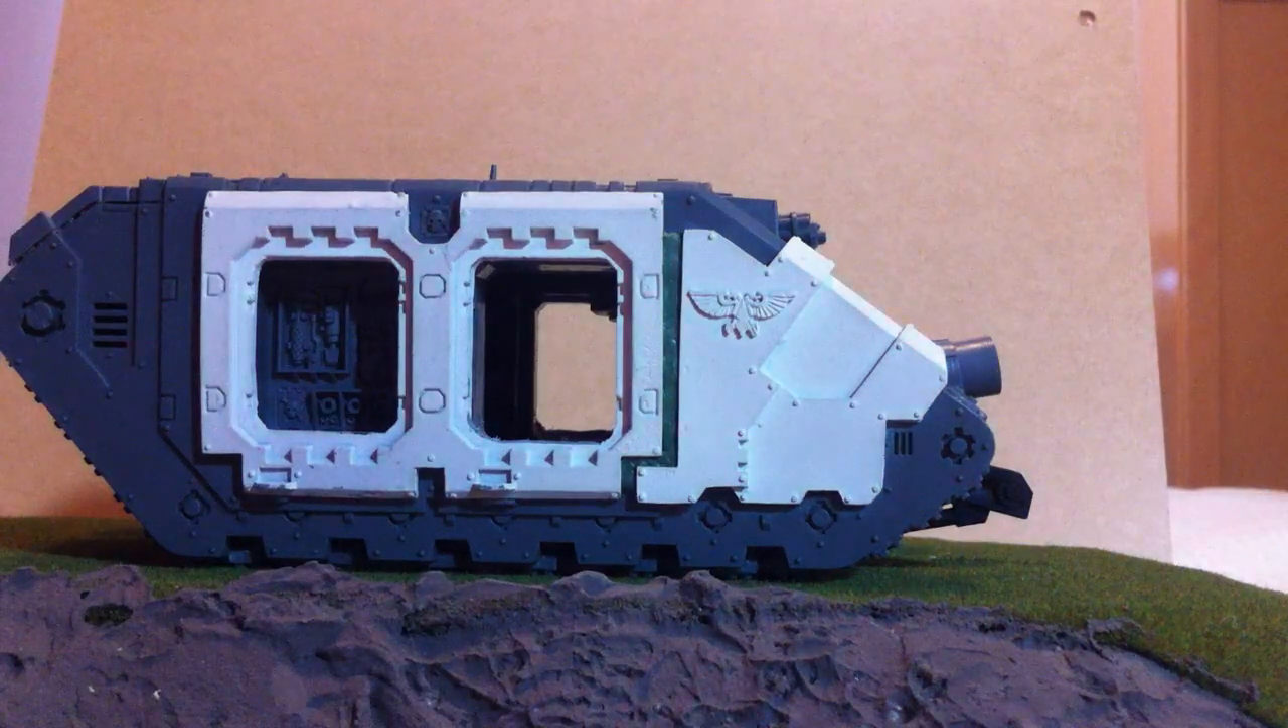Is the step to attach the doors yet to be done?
Yes.